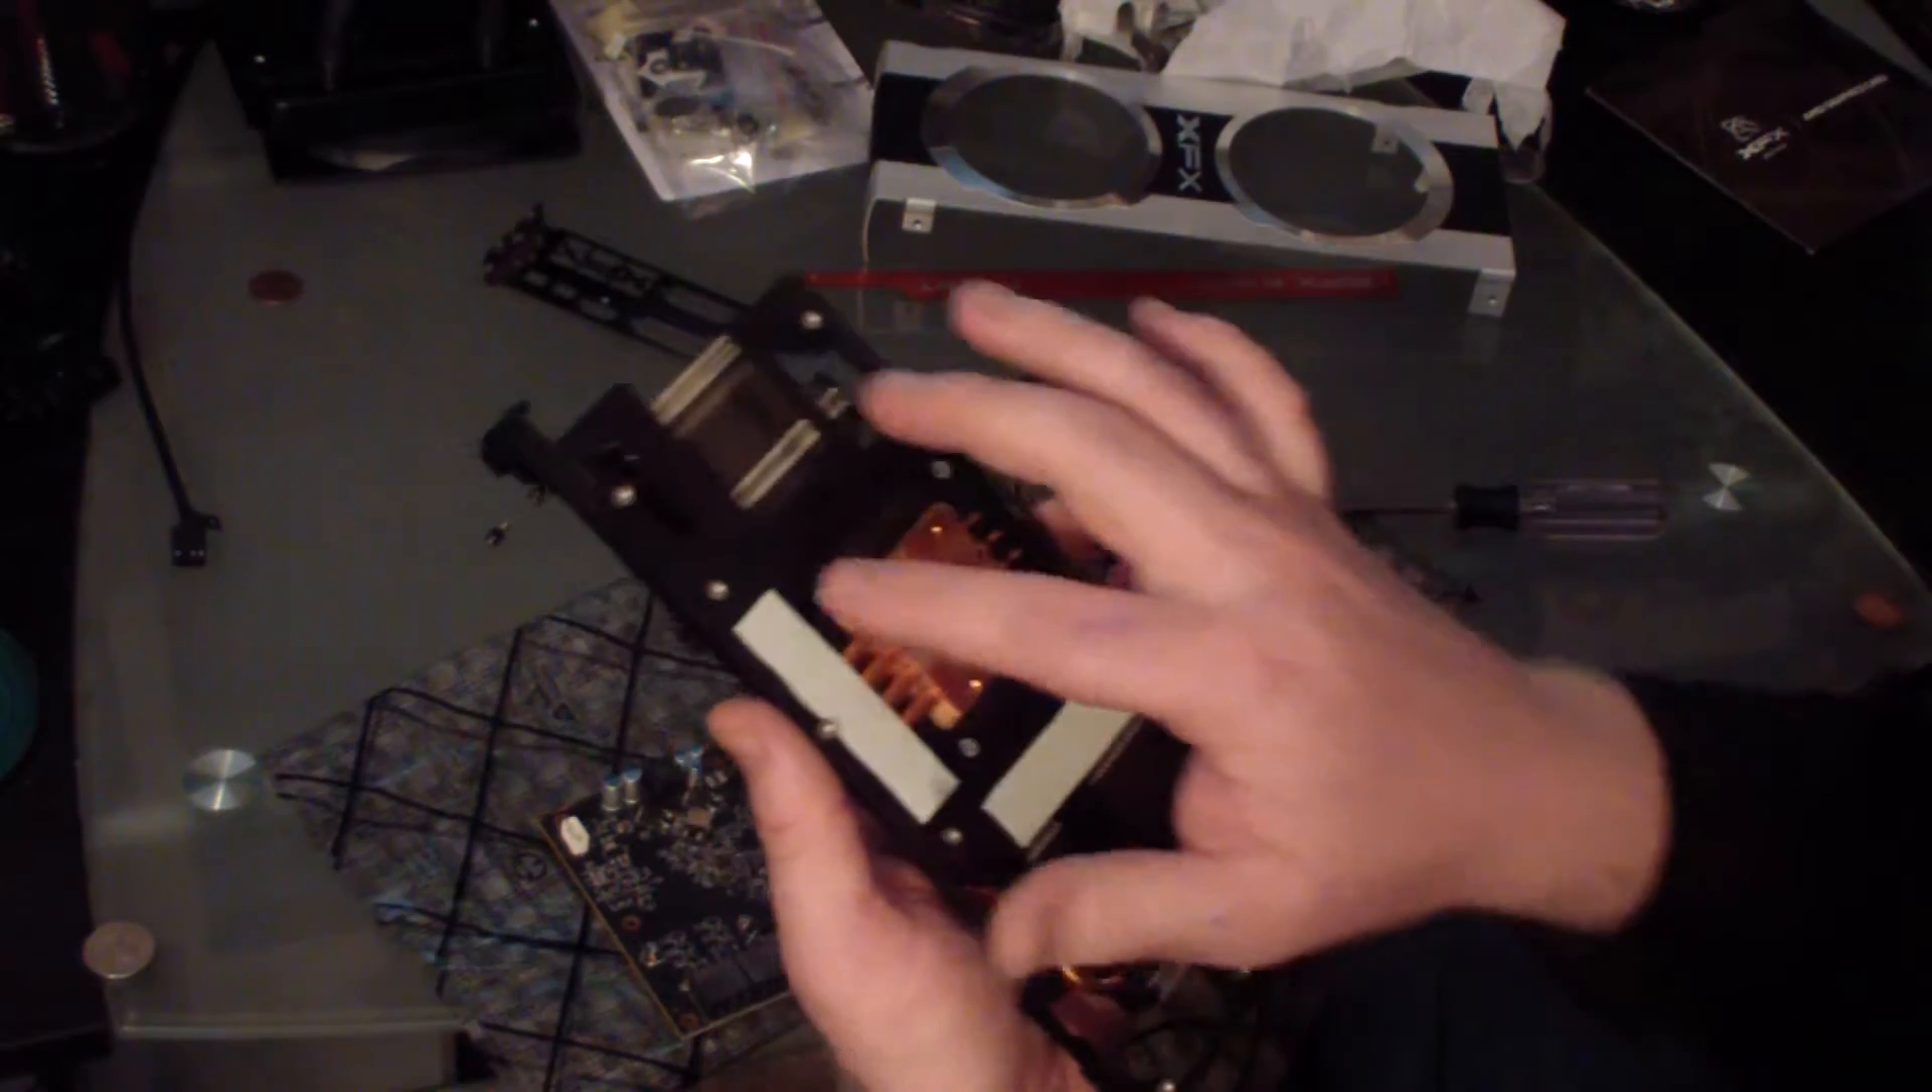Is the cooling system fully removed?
Yes.